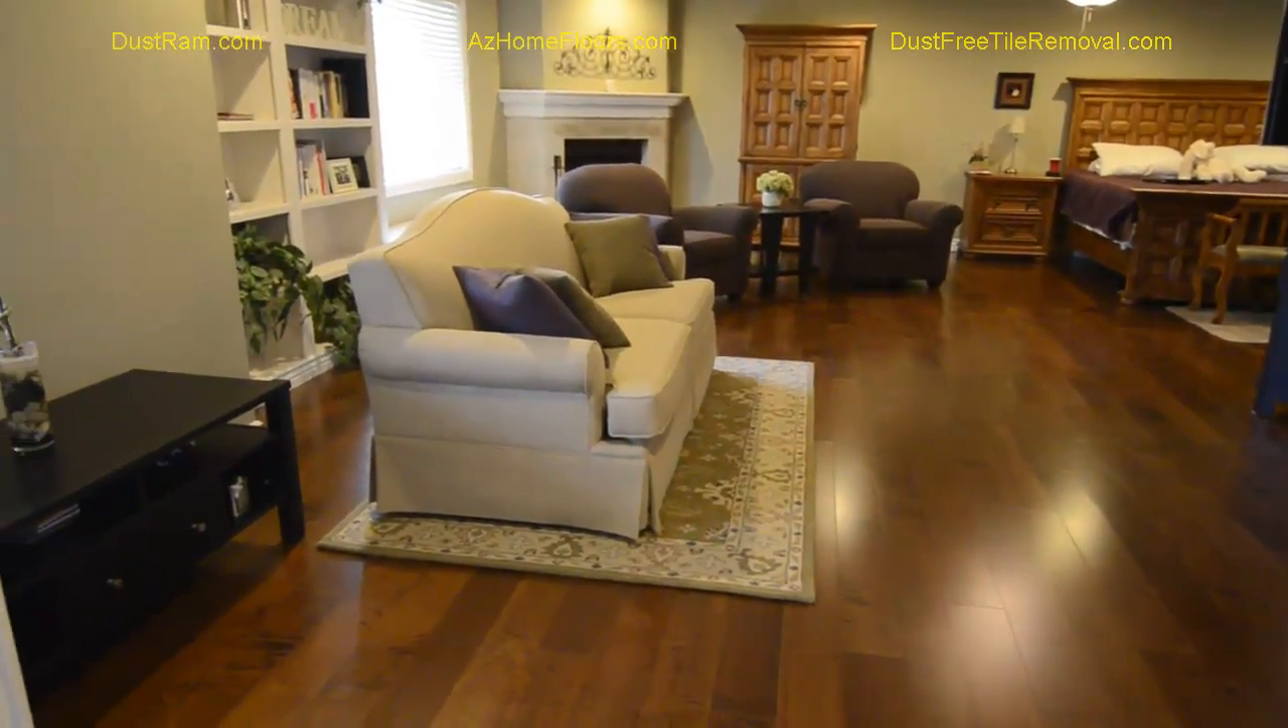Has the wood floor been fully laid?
Yes.